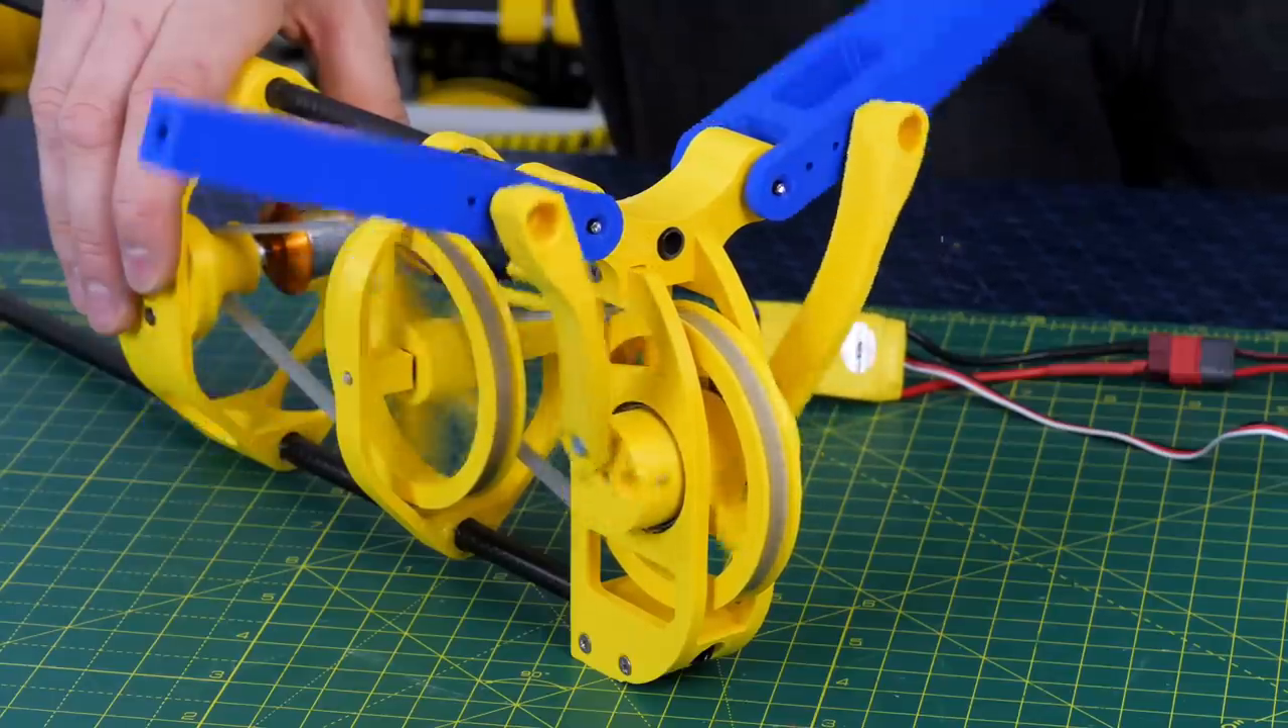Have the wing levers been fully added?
Yes.